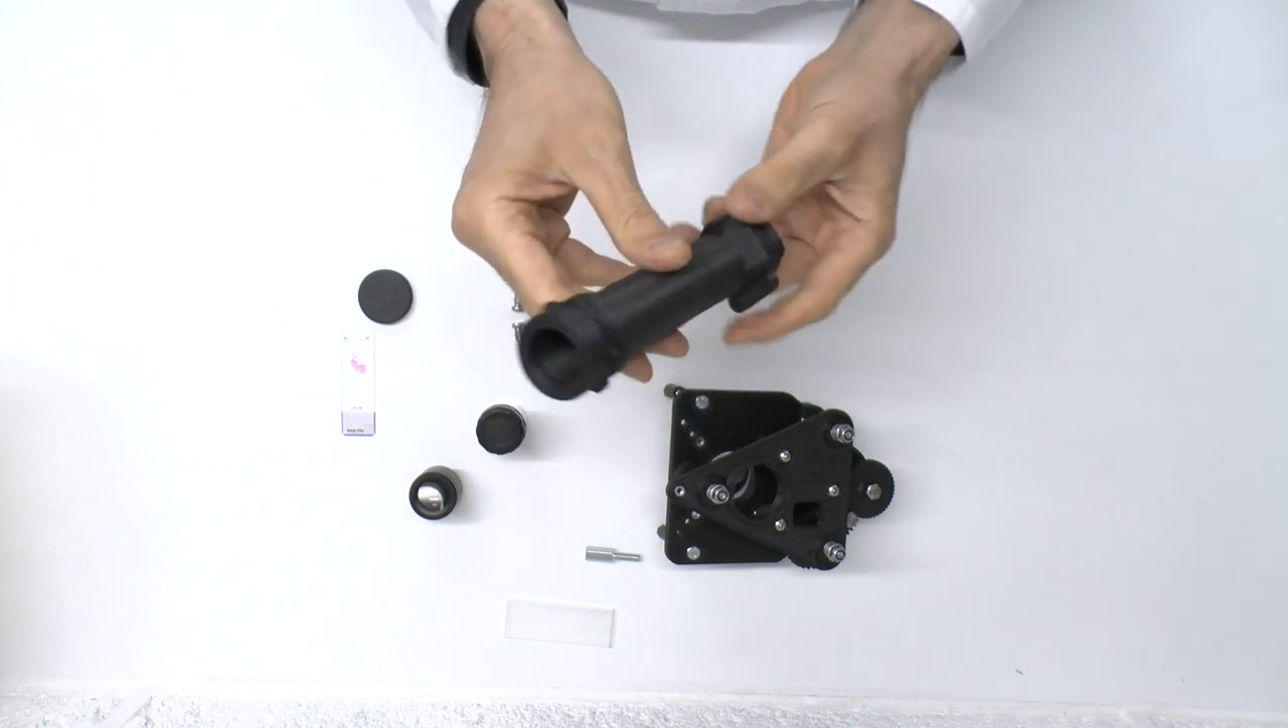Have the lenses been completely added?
No.